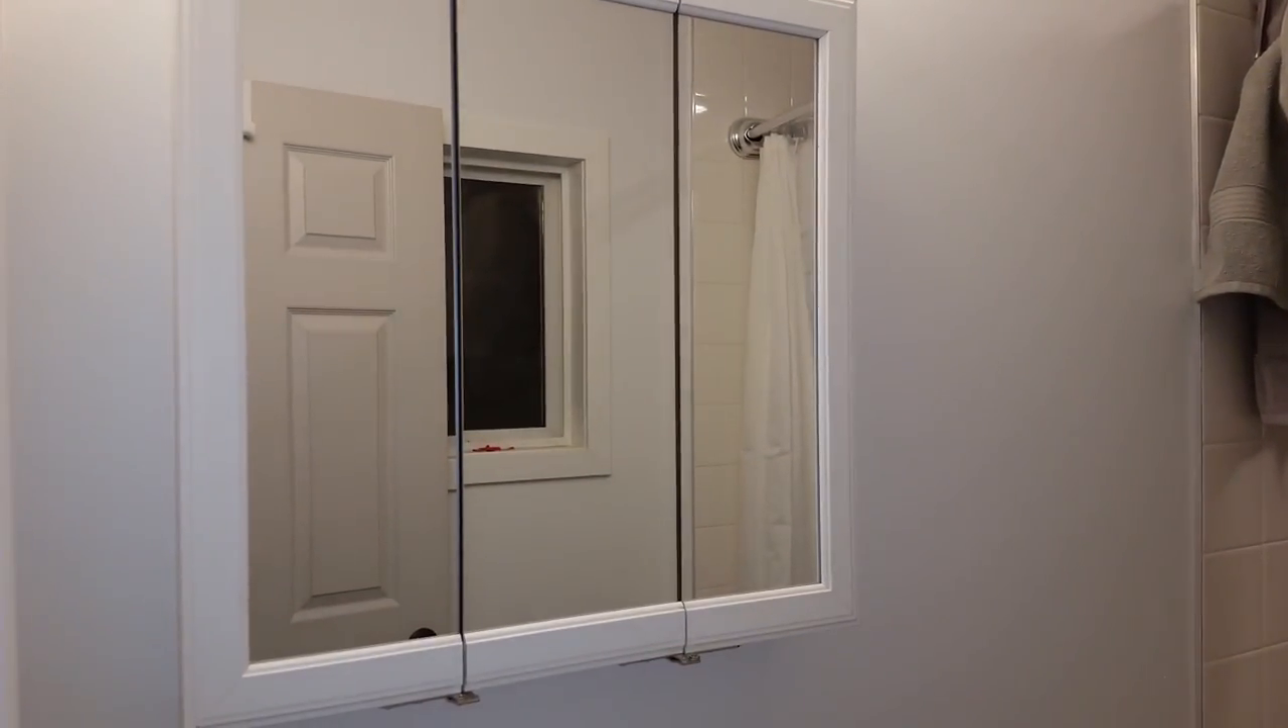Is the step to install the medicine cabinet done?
Yes.